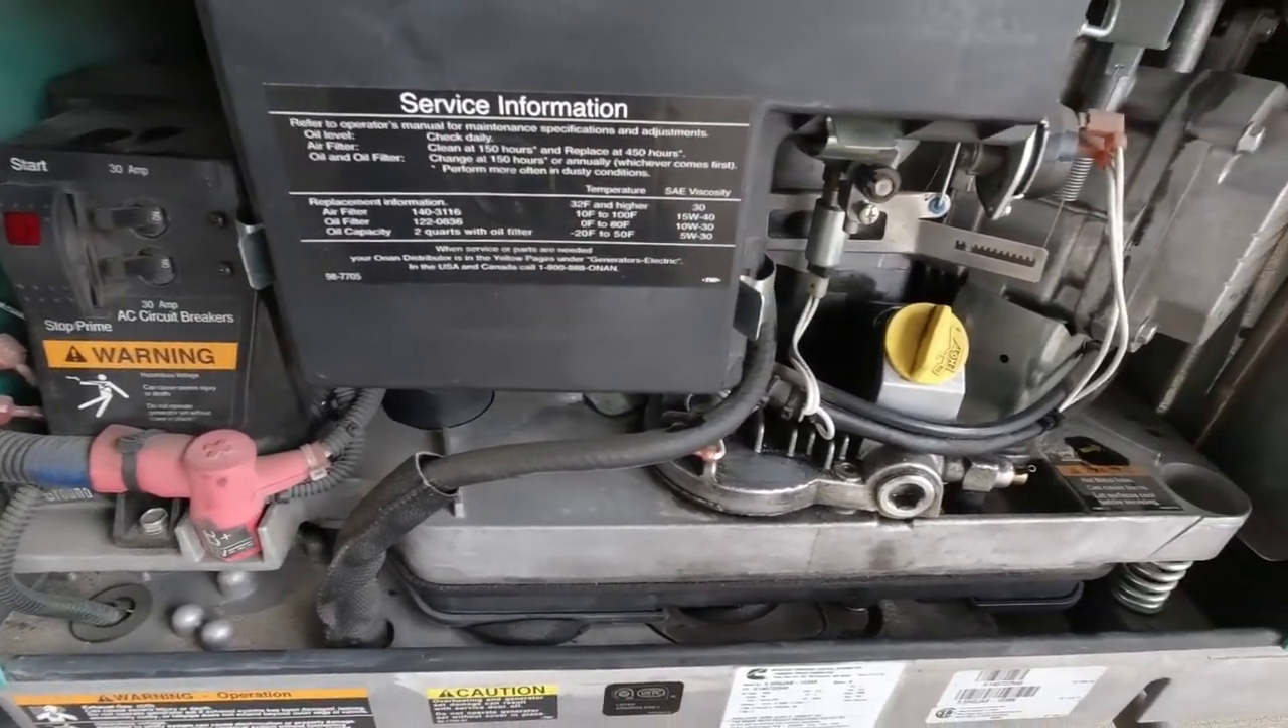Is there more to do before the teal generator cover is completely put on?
Yes.